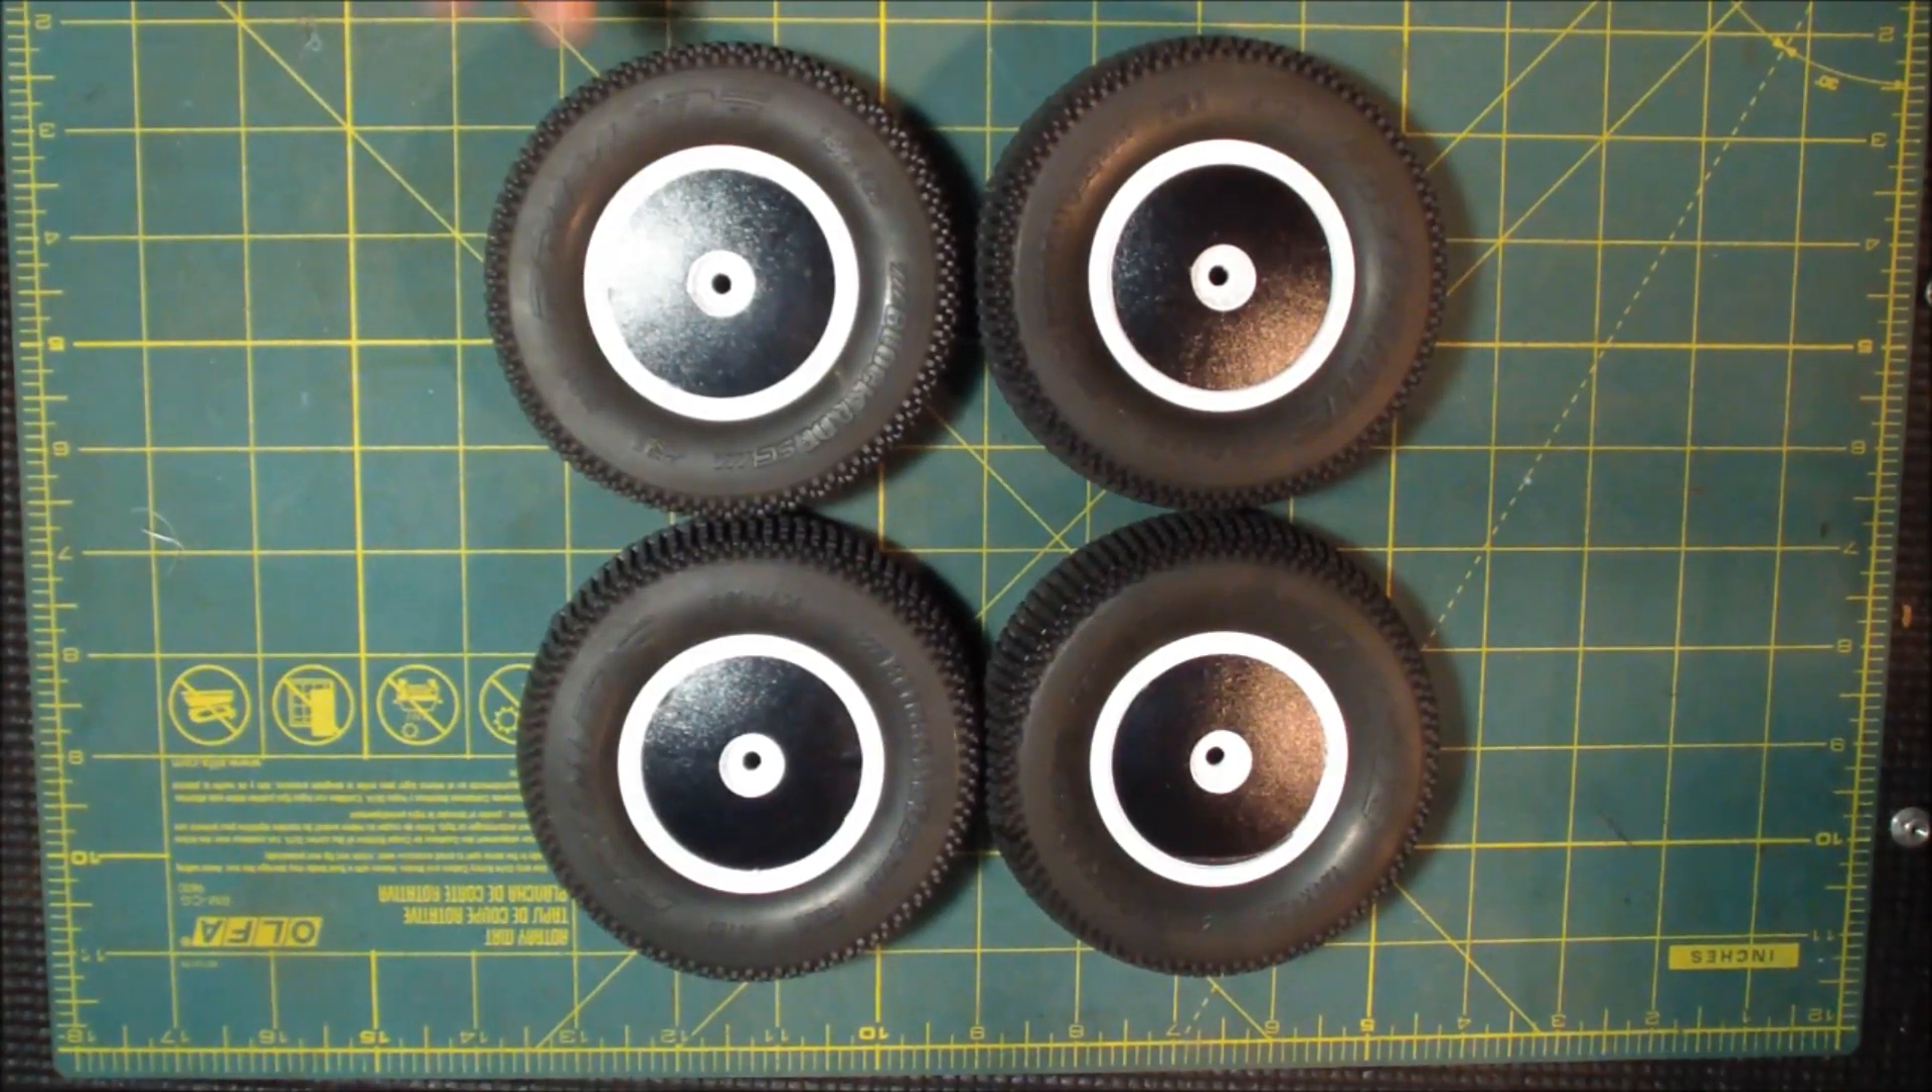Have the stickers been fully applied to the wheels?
Yes.